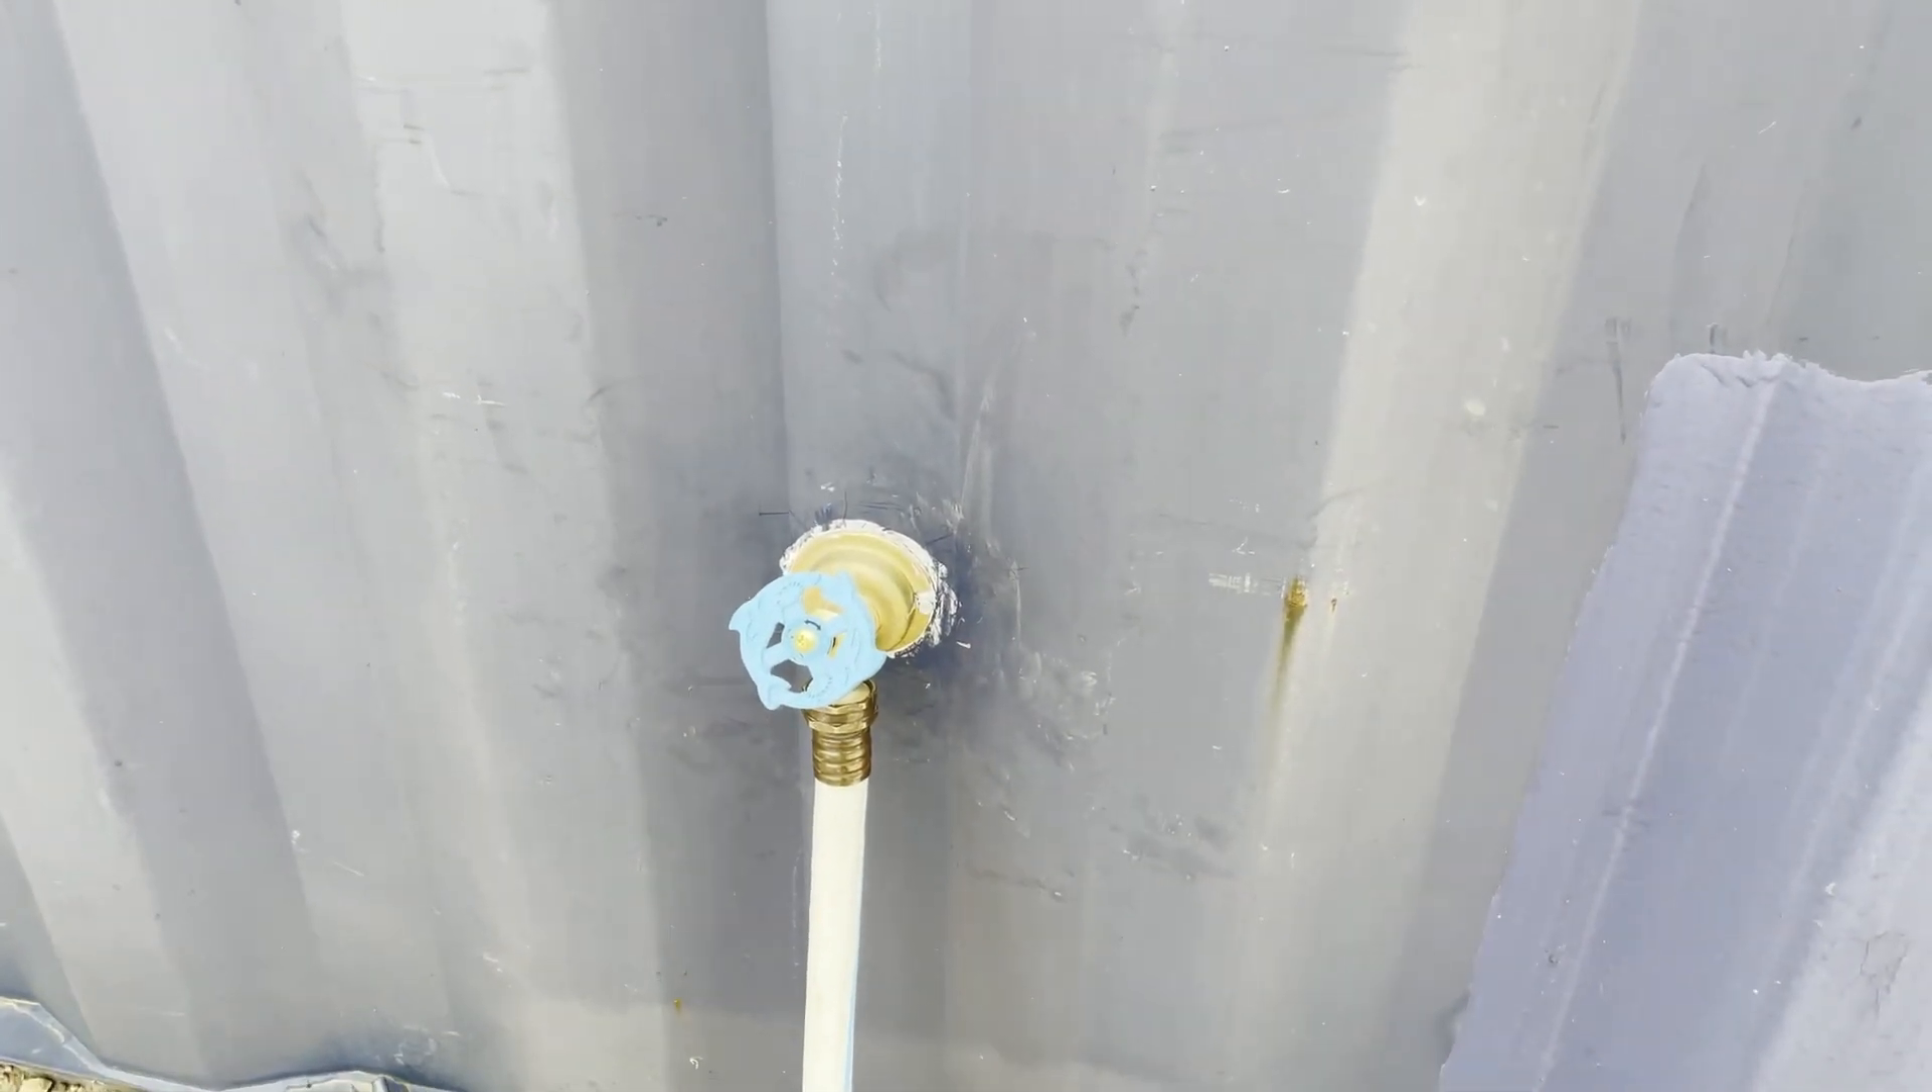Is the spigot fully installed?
Yes.